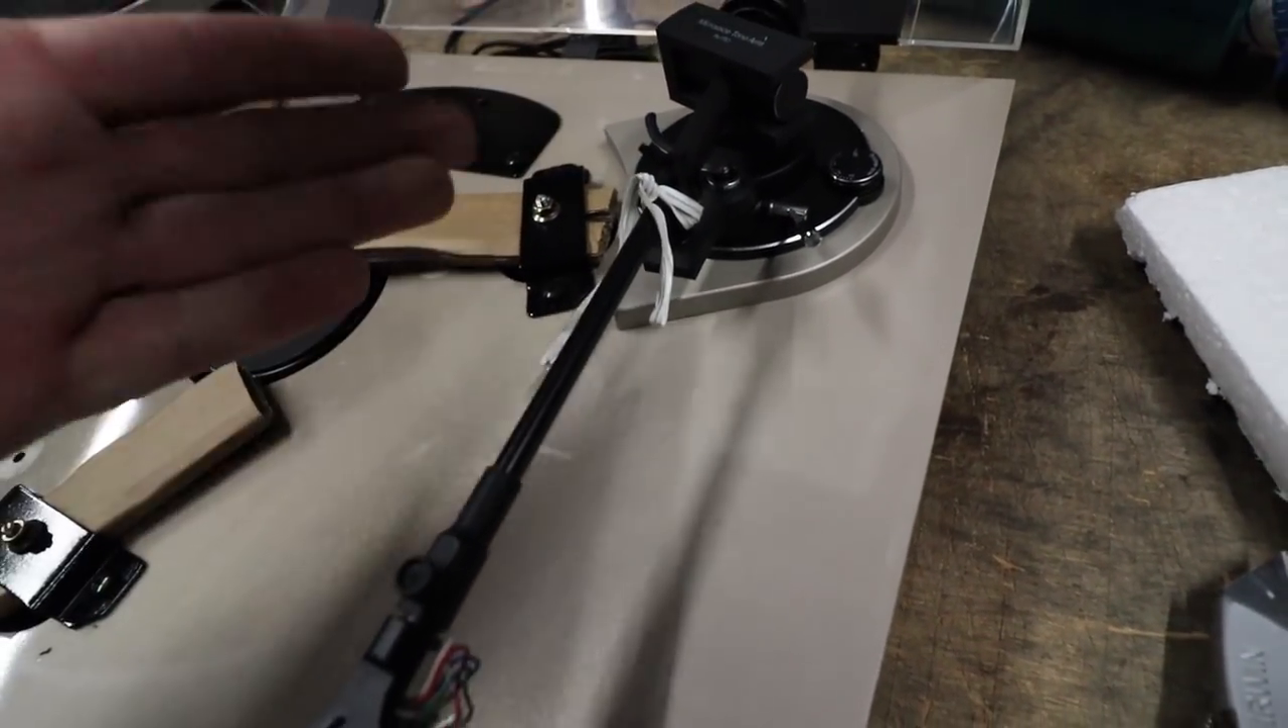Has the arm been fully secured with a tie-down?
Yes.